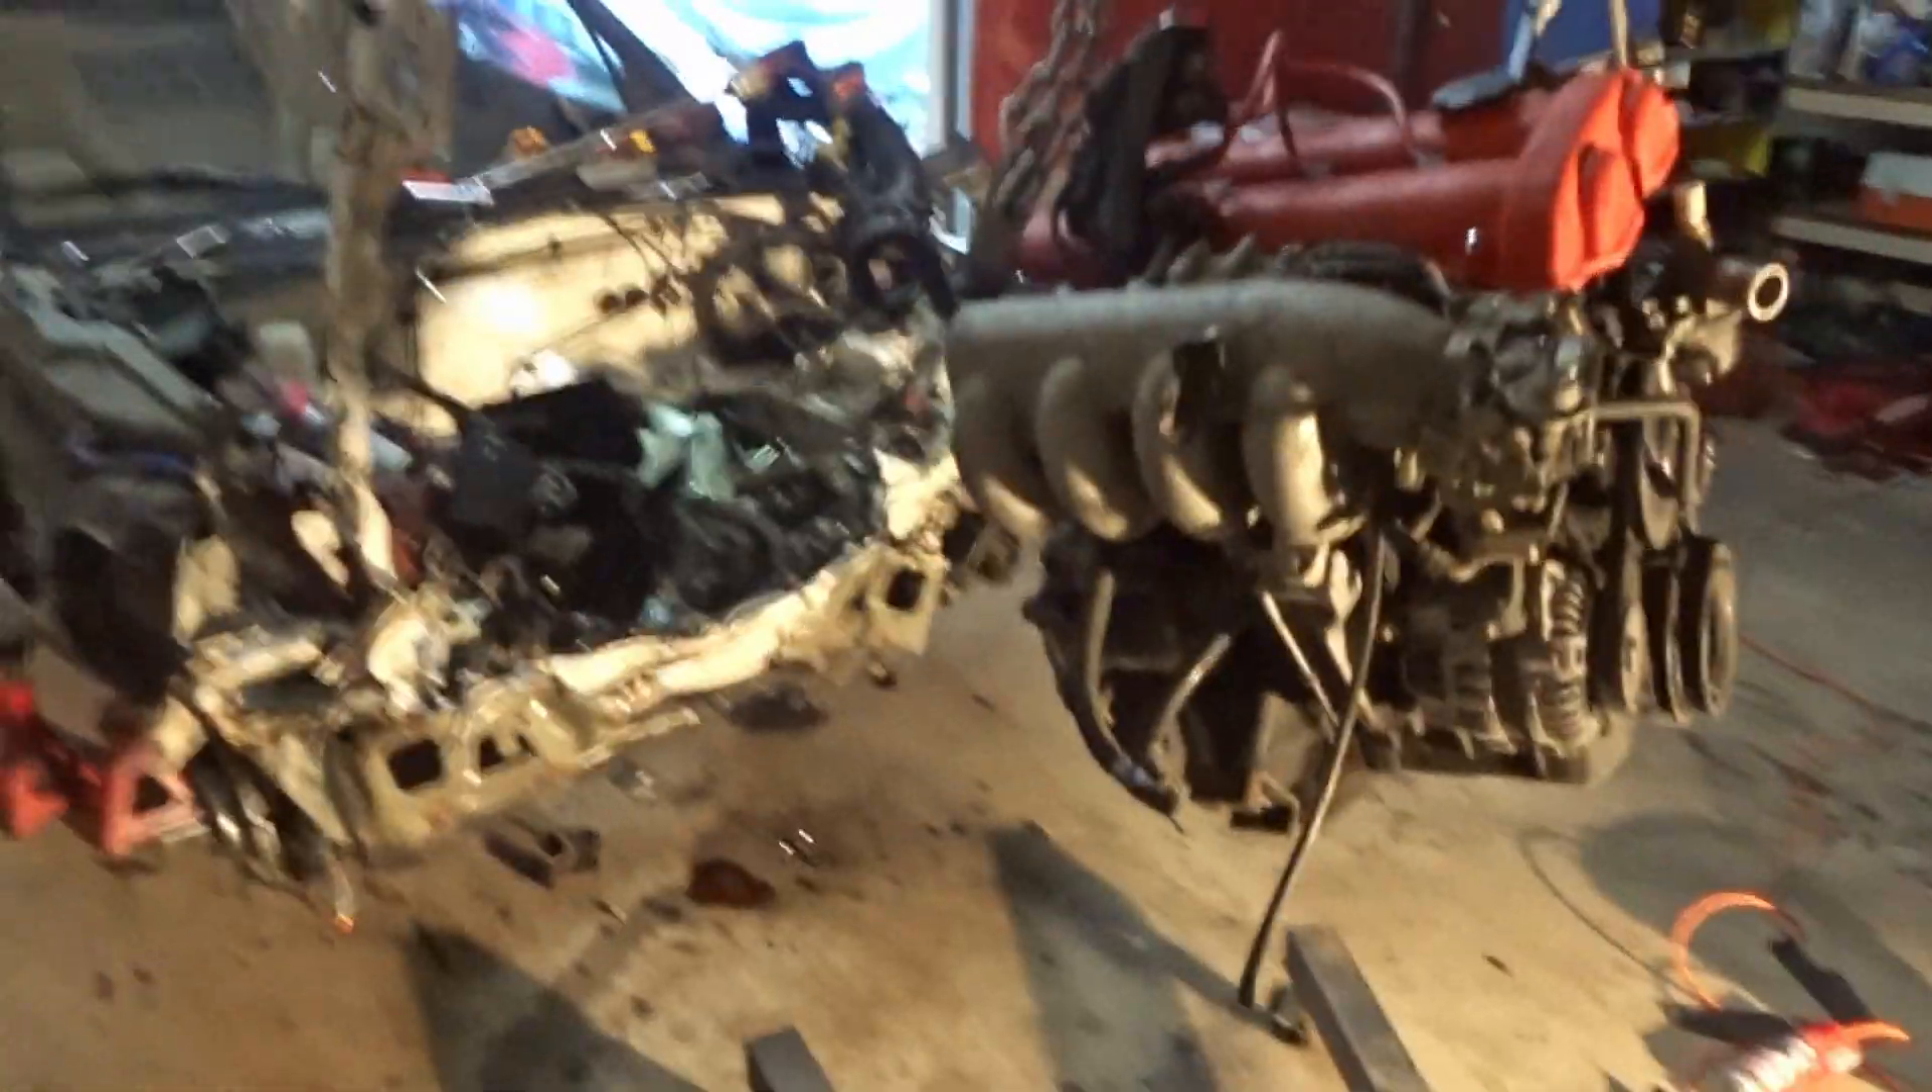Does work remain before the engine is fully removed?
No.